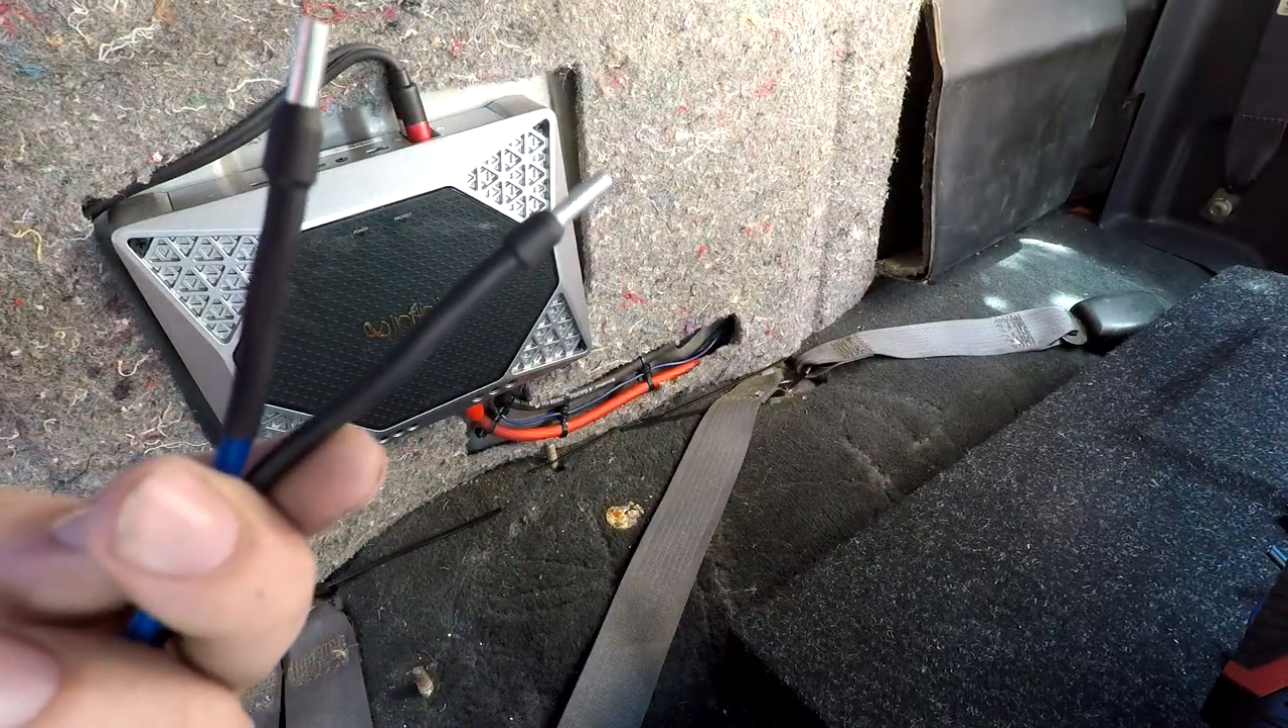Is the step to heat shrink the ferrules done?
Yes.